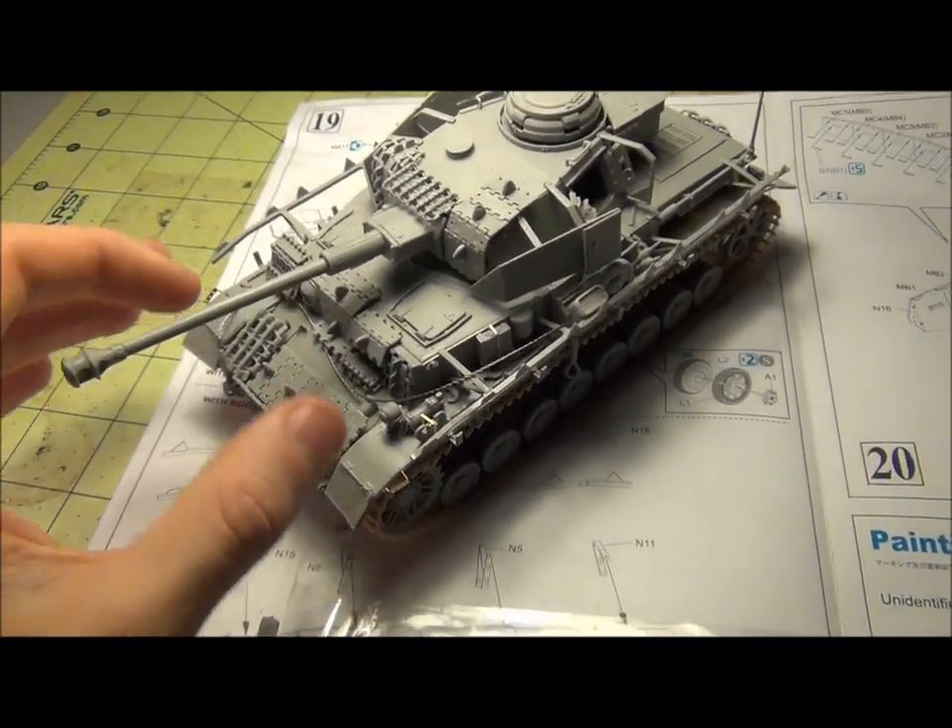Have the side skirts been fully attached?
No.